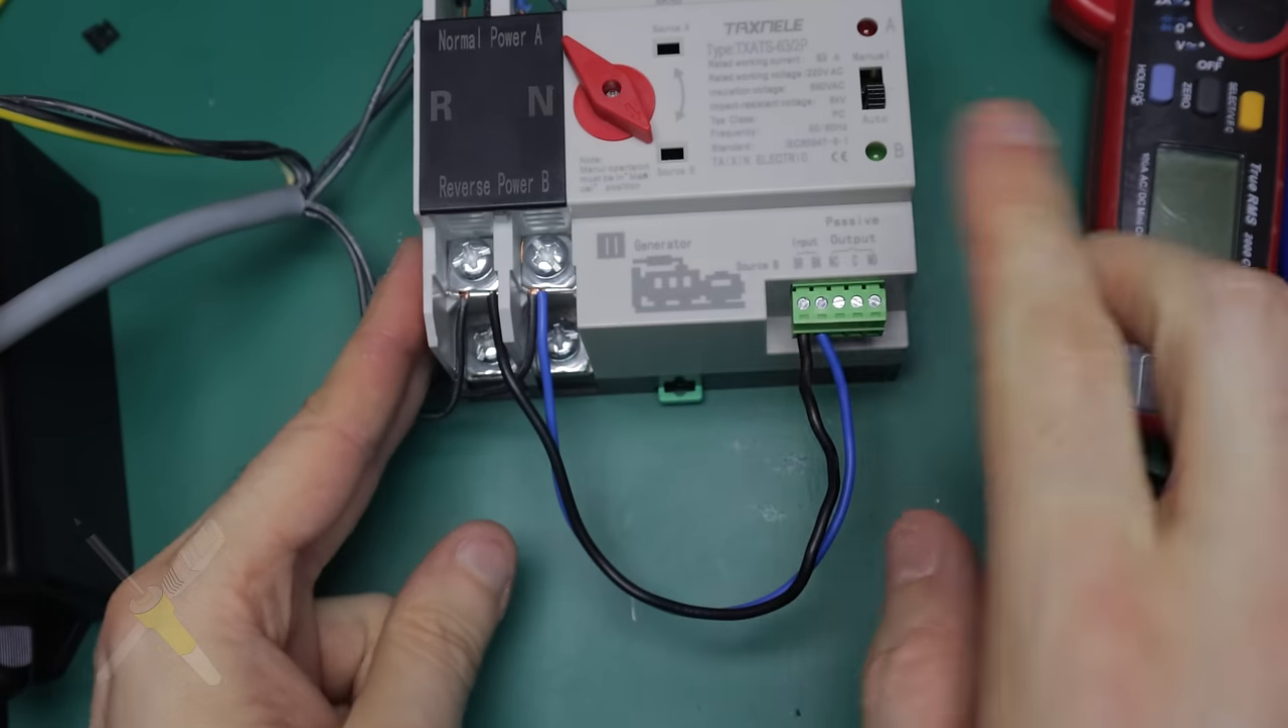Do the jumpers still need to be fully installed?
No.